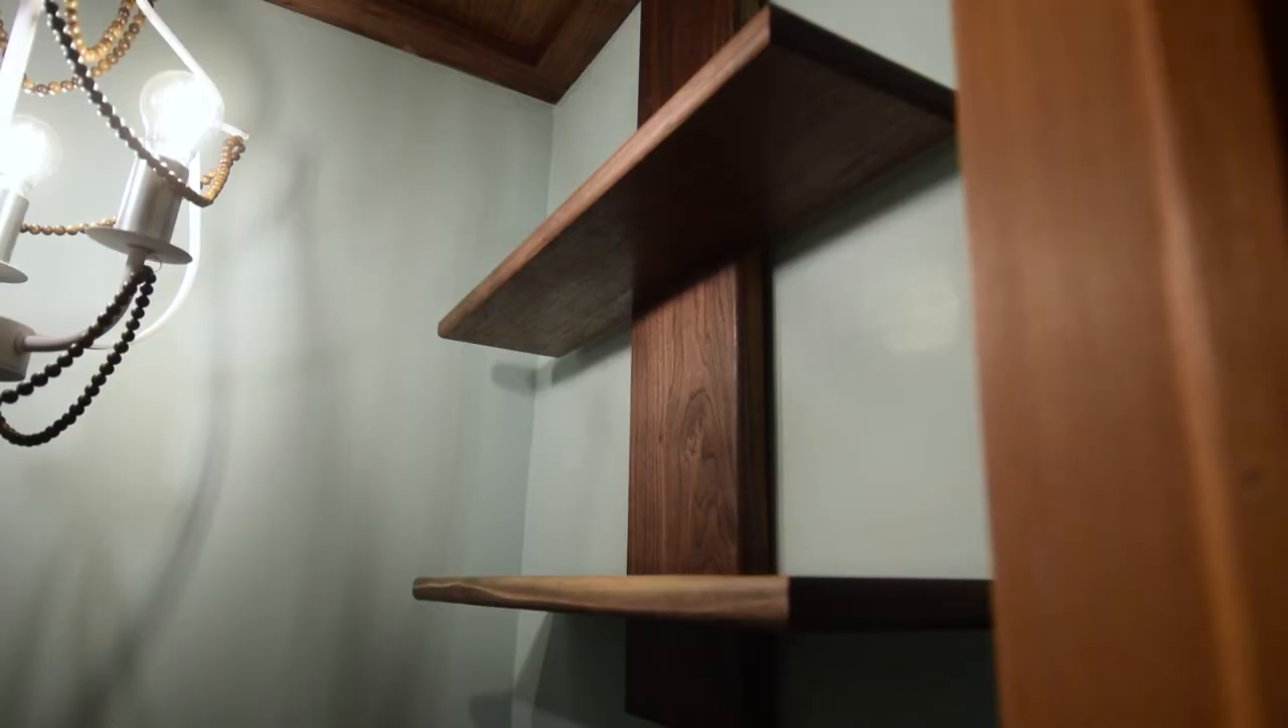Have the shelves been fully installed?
Yes.